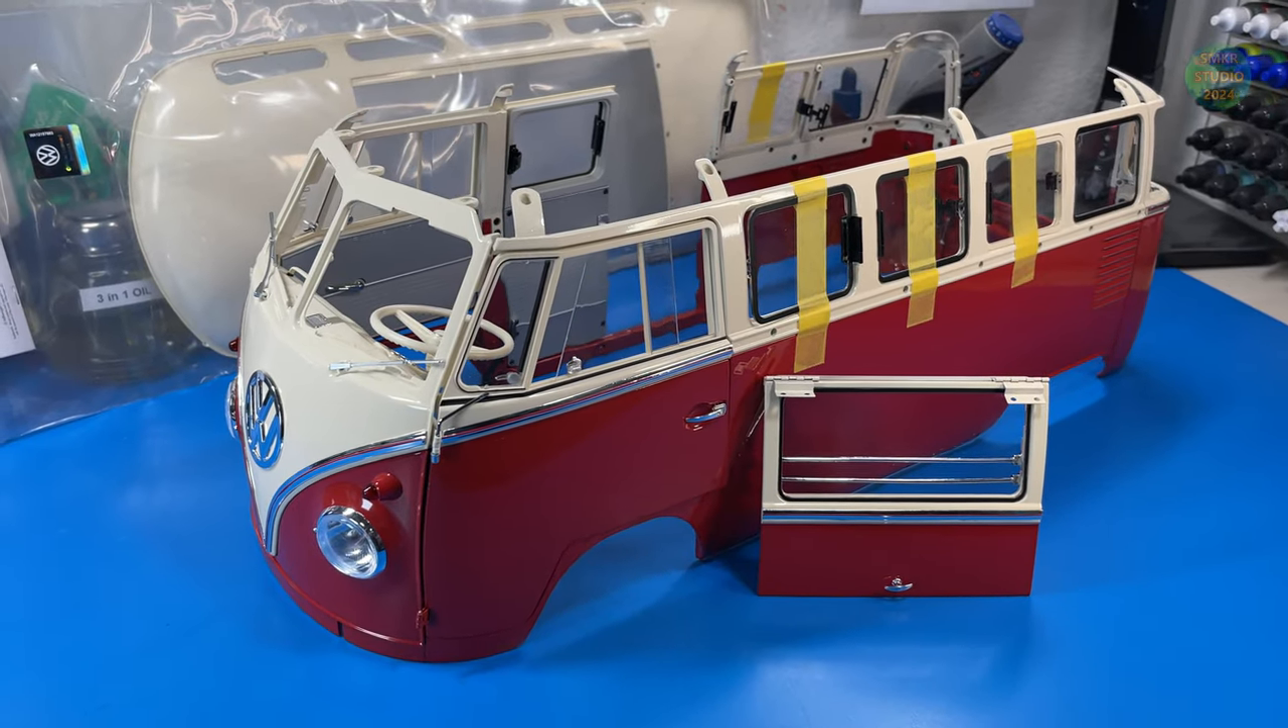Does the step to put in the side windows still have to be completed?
No.